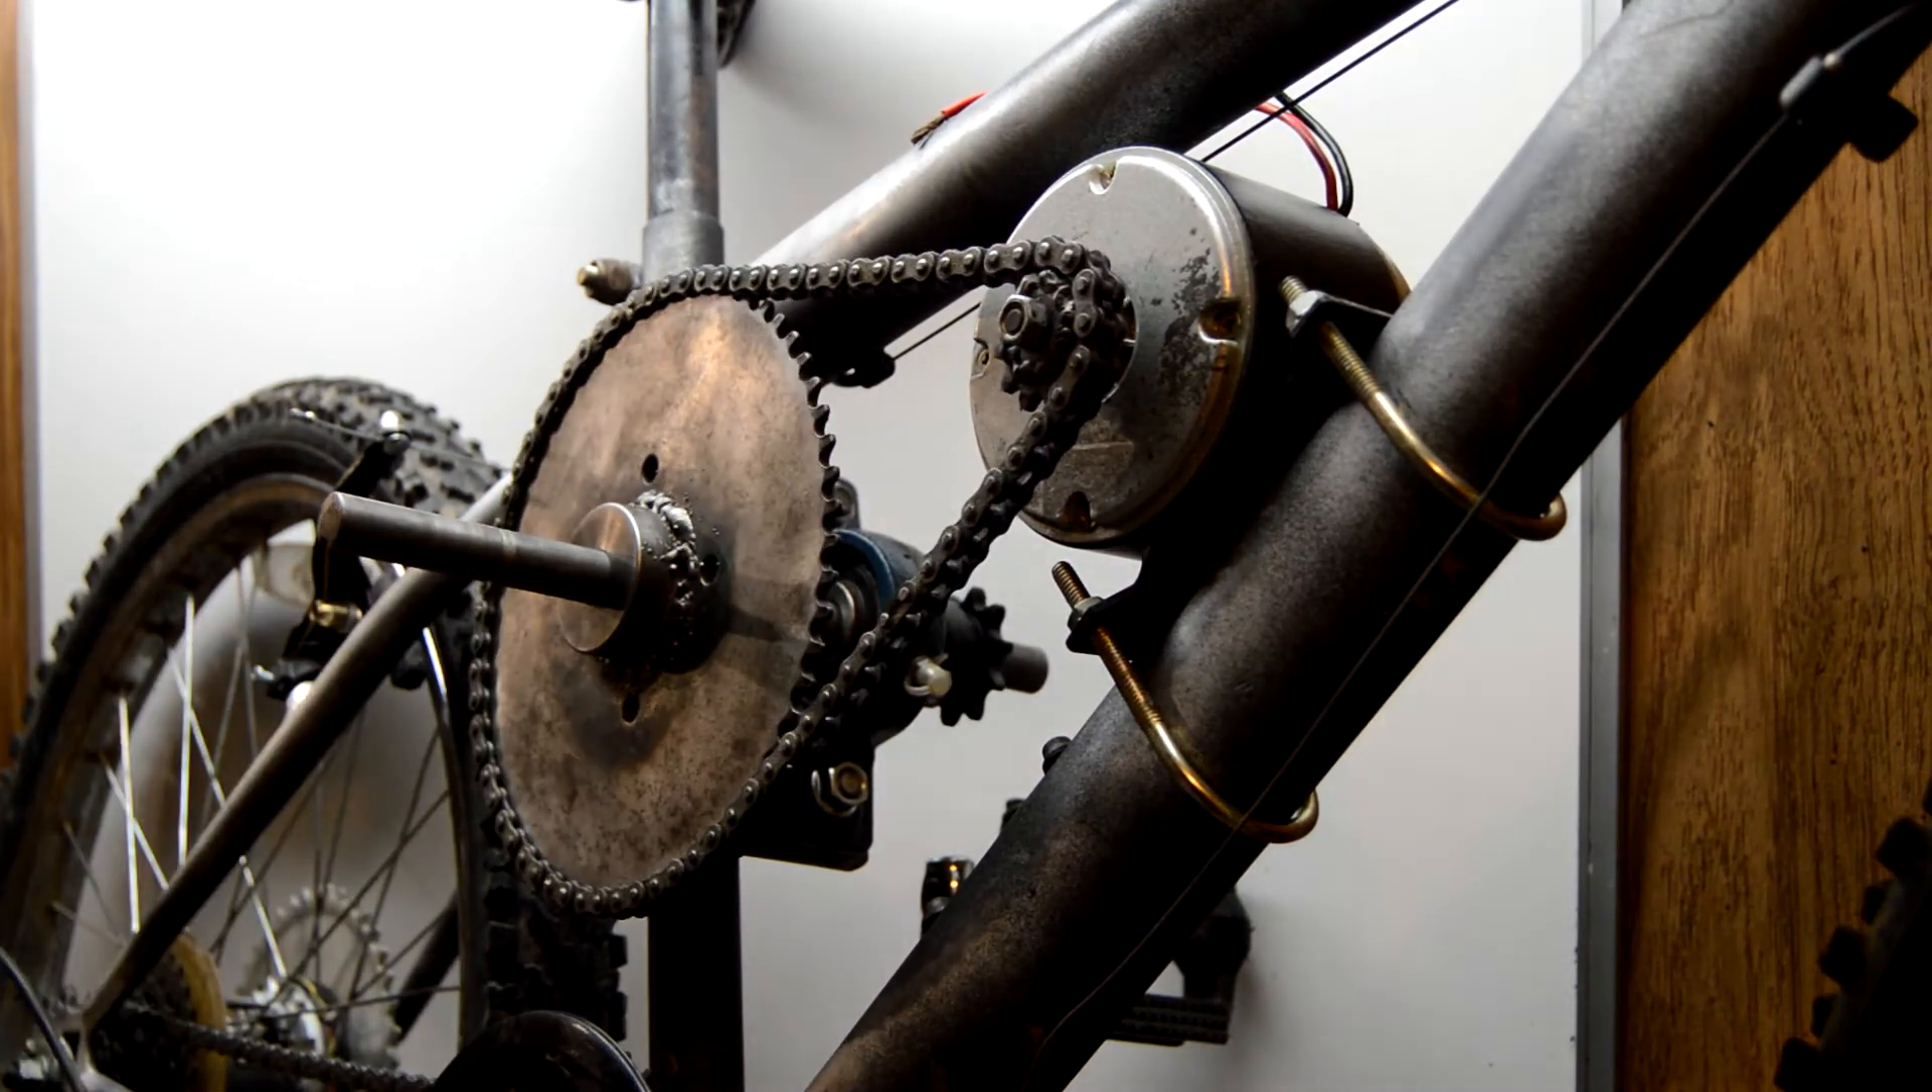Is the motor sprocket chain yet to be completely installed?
No.